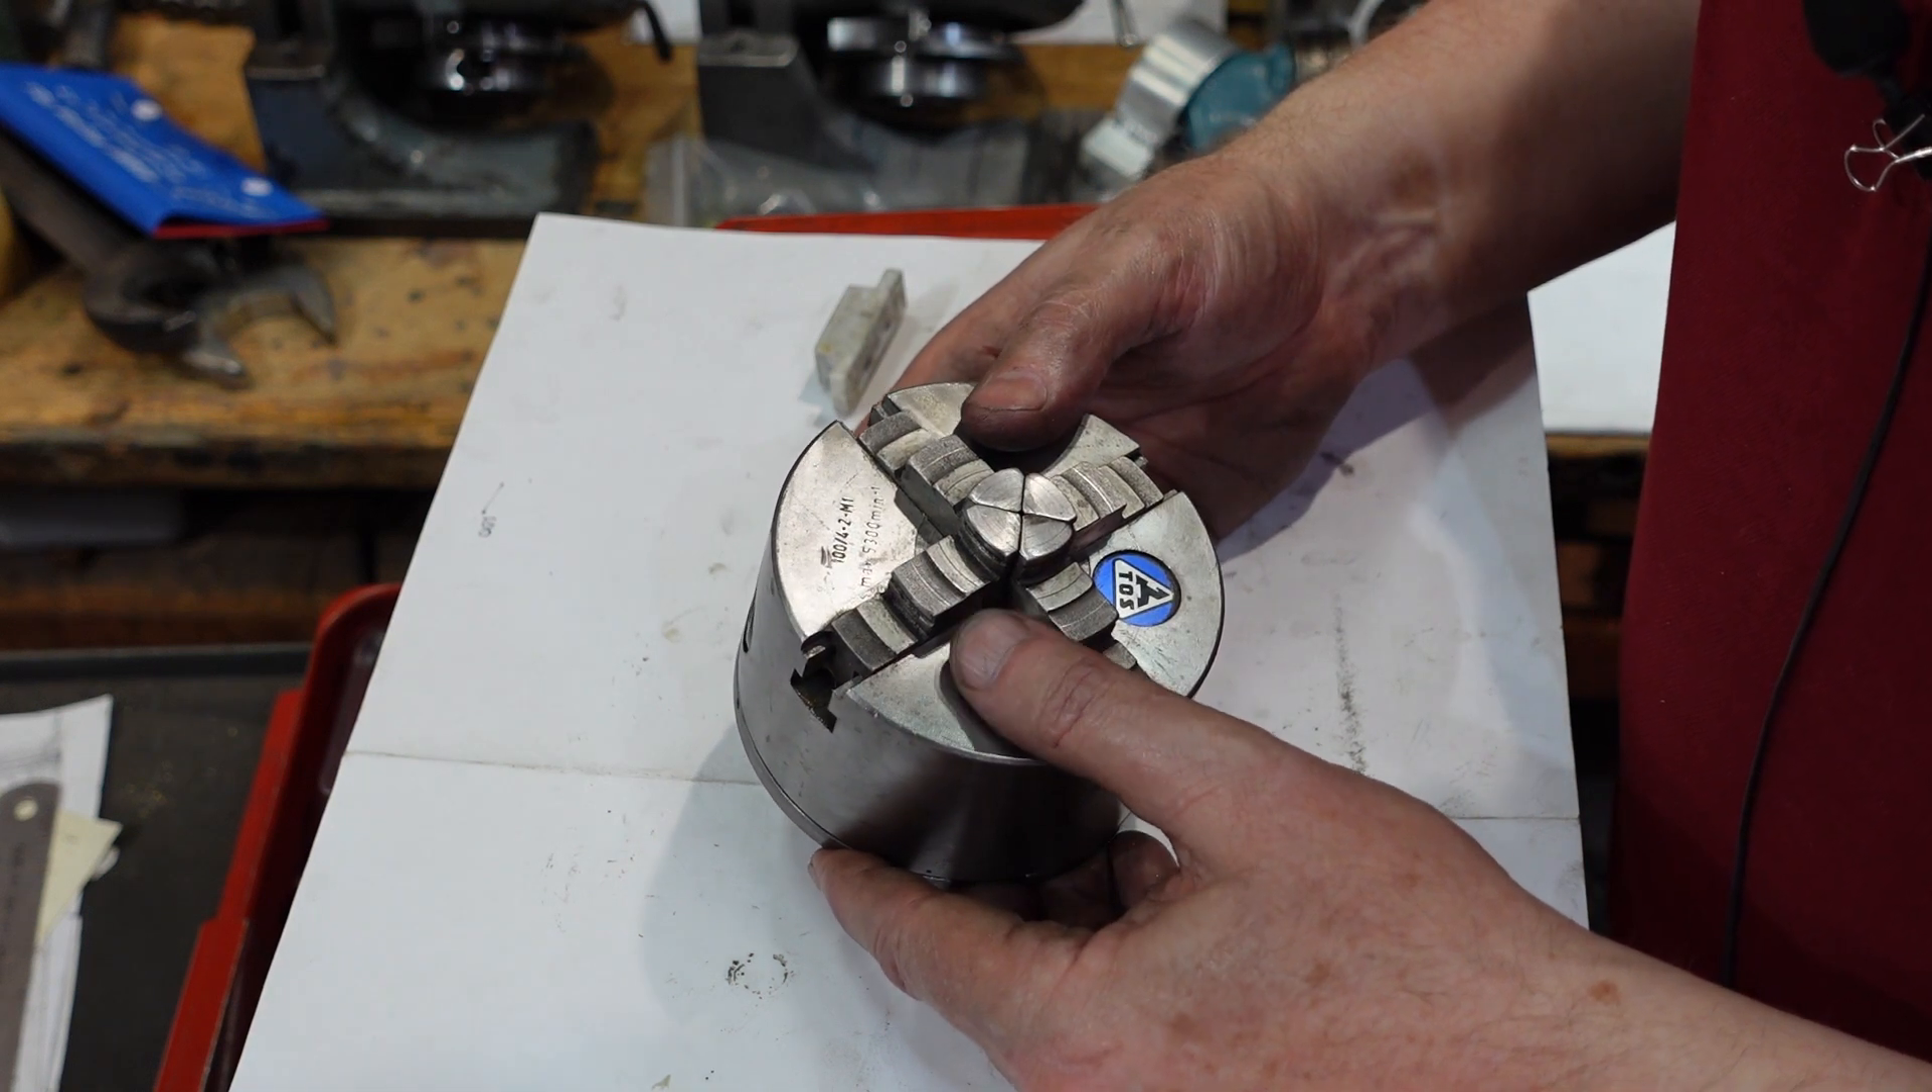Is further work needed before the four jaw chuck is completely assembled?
No.